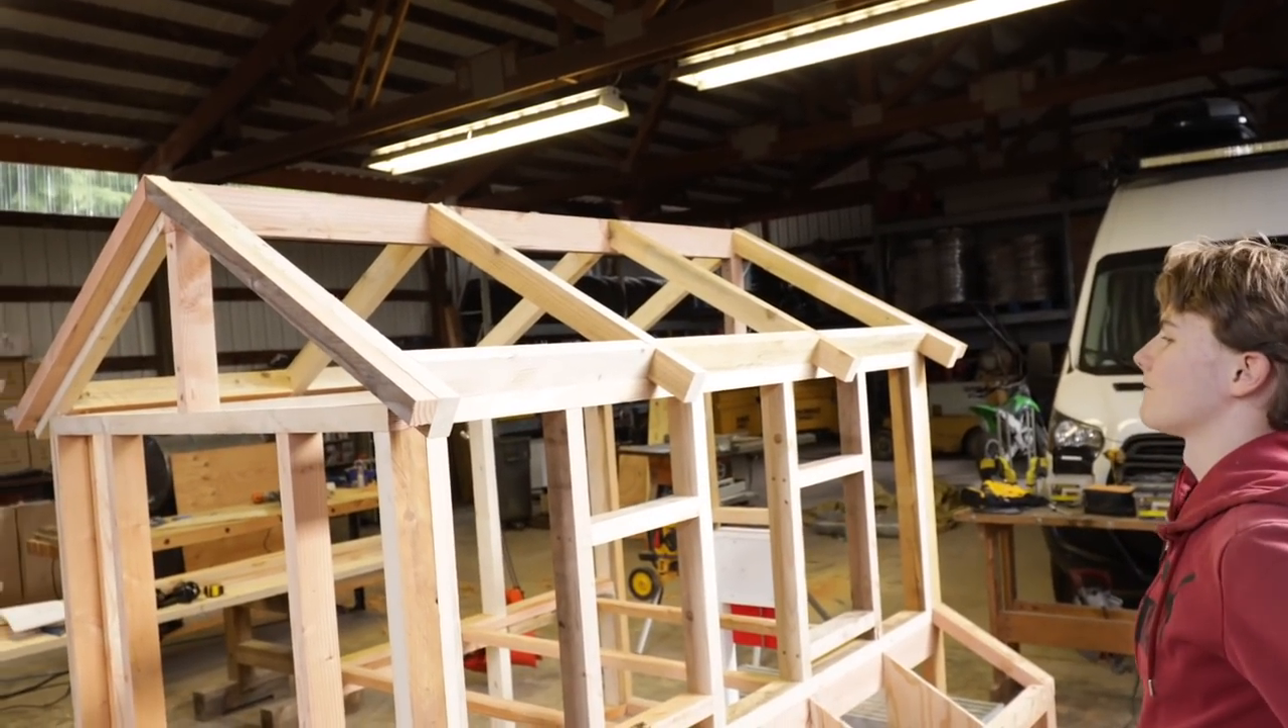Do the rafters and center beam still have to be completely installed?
No.